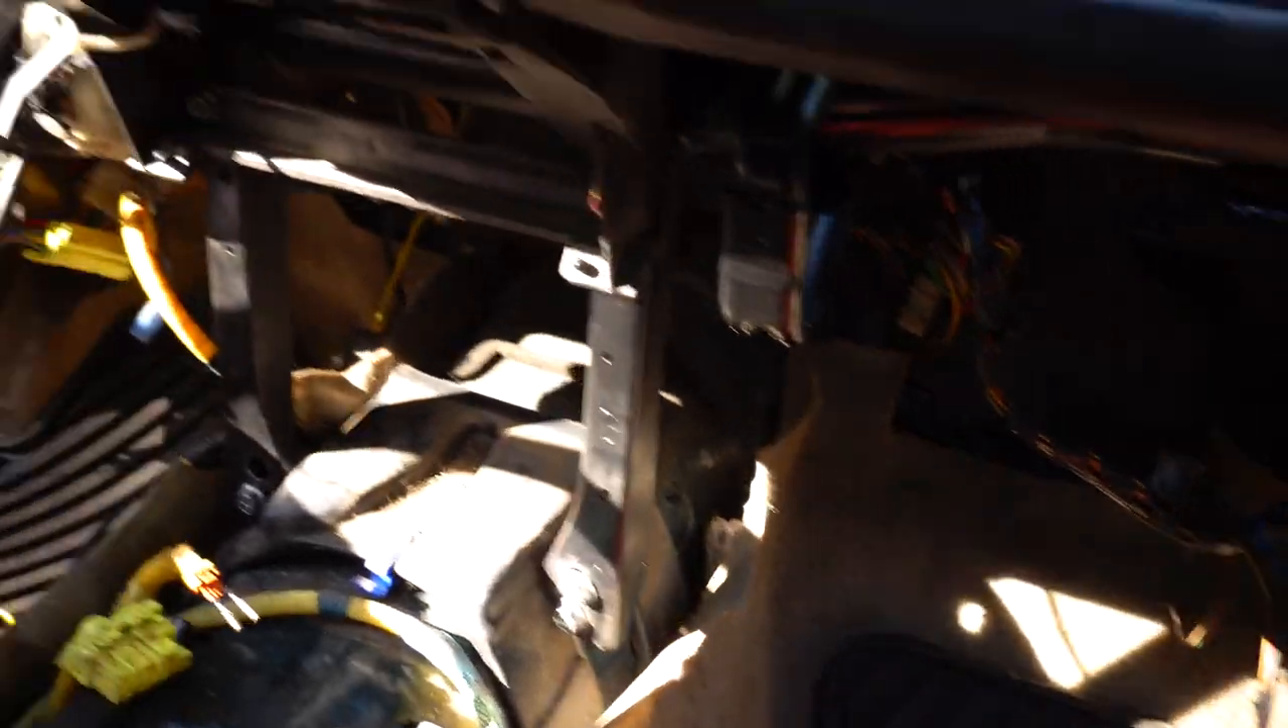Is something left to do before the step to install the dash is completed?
Yes.